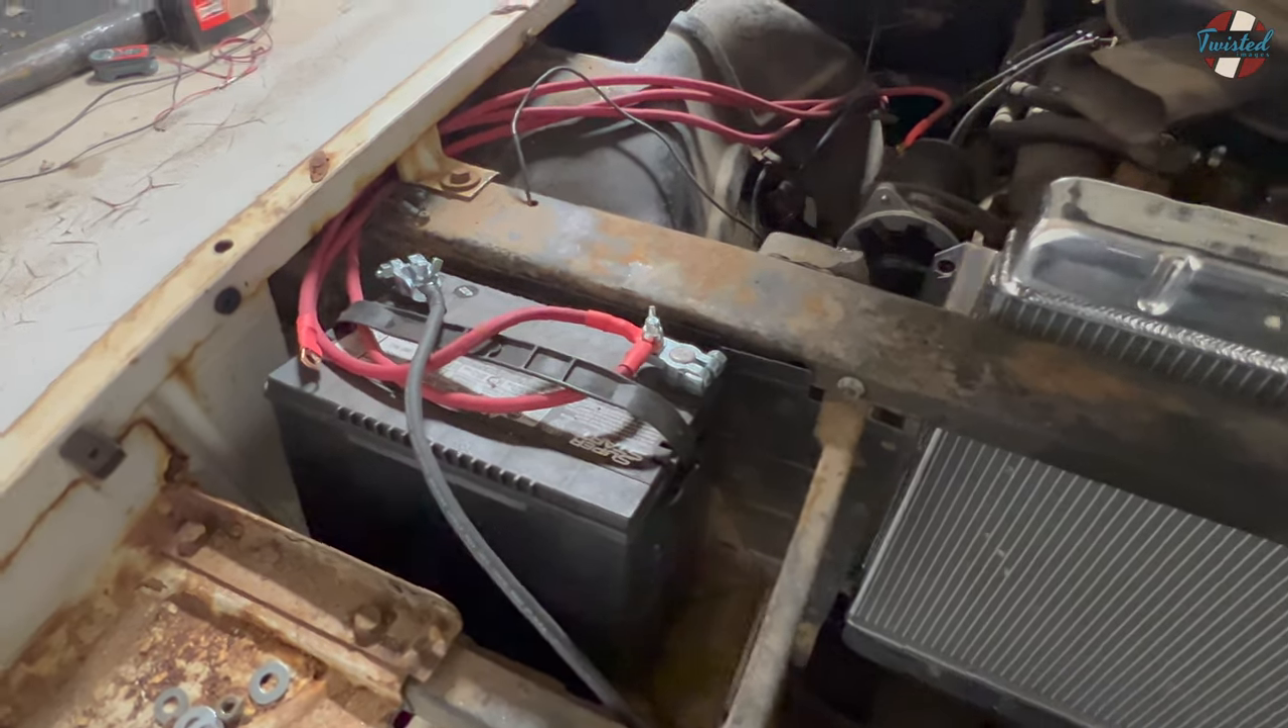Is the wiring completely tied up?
No.